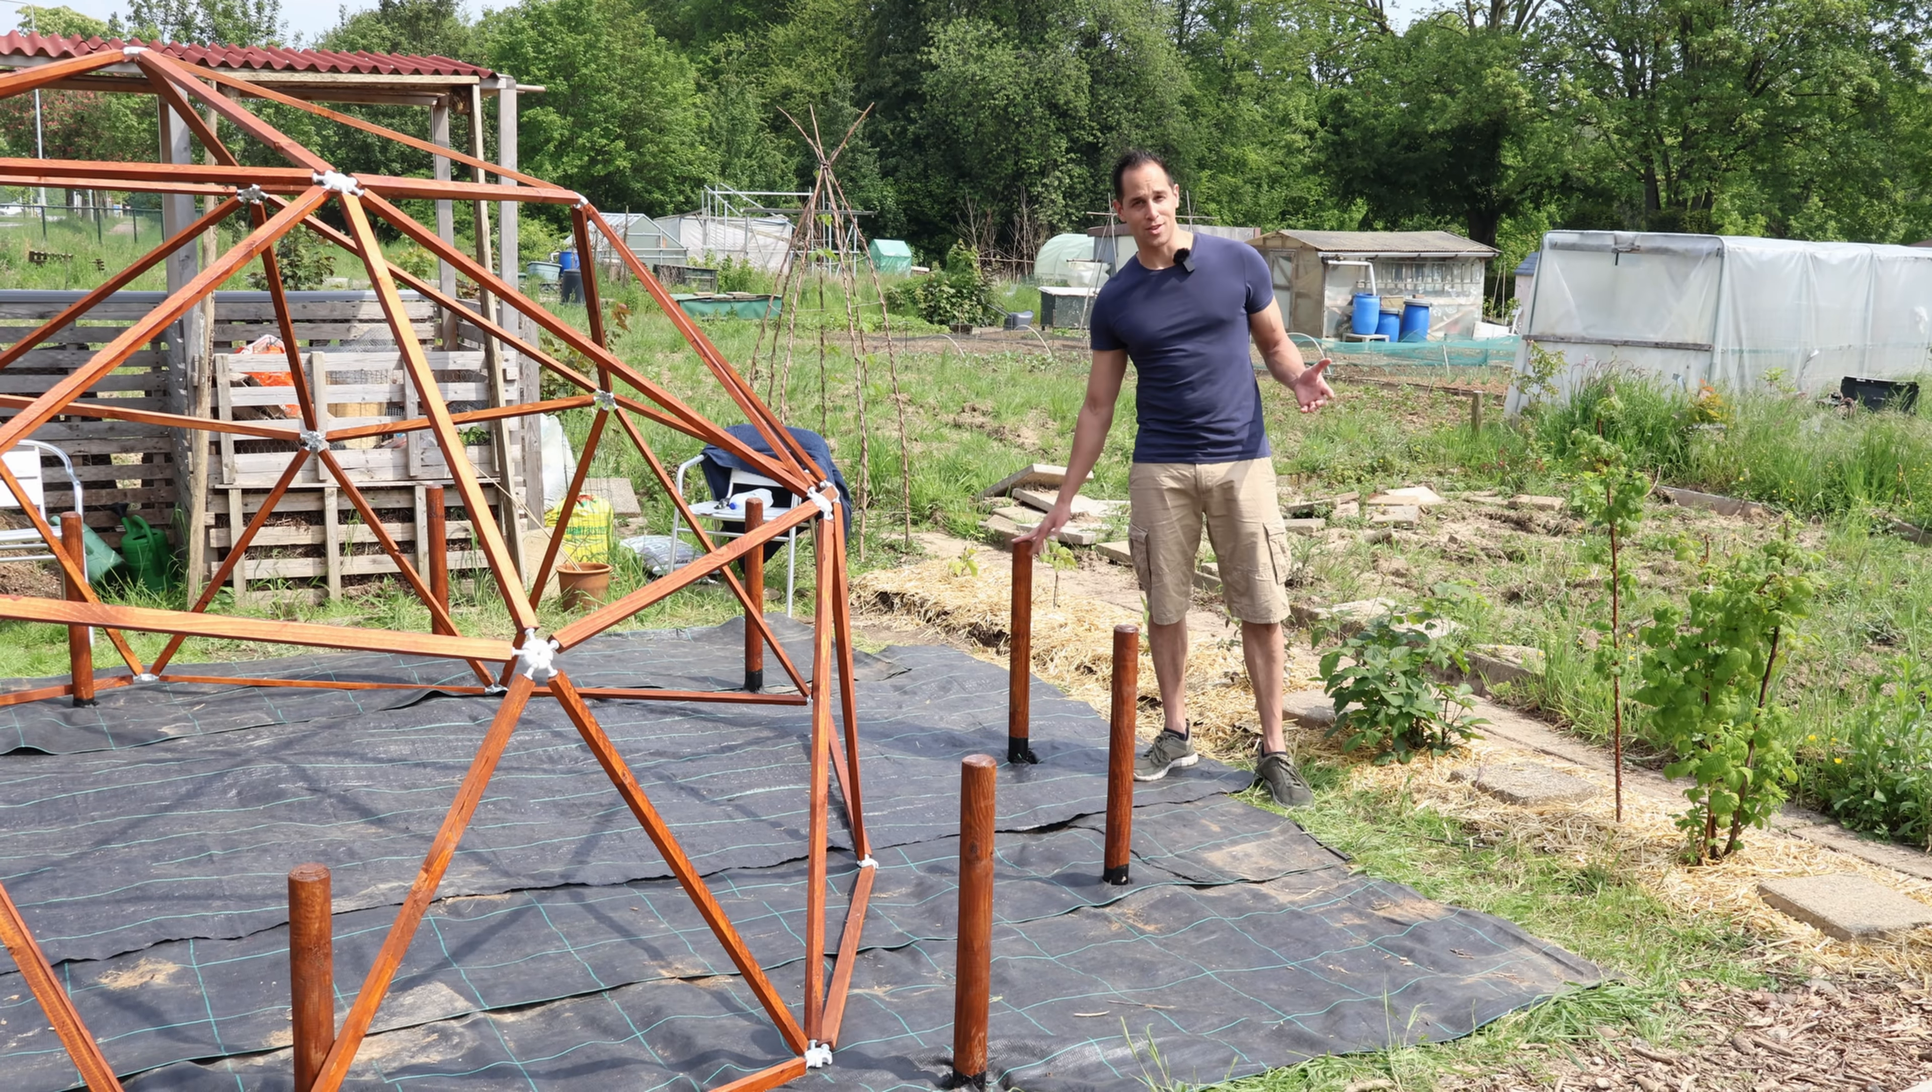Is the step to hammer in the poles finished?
Yes.